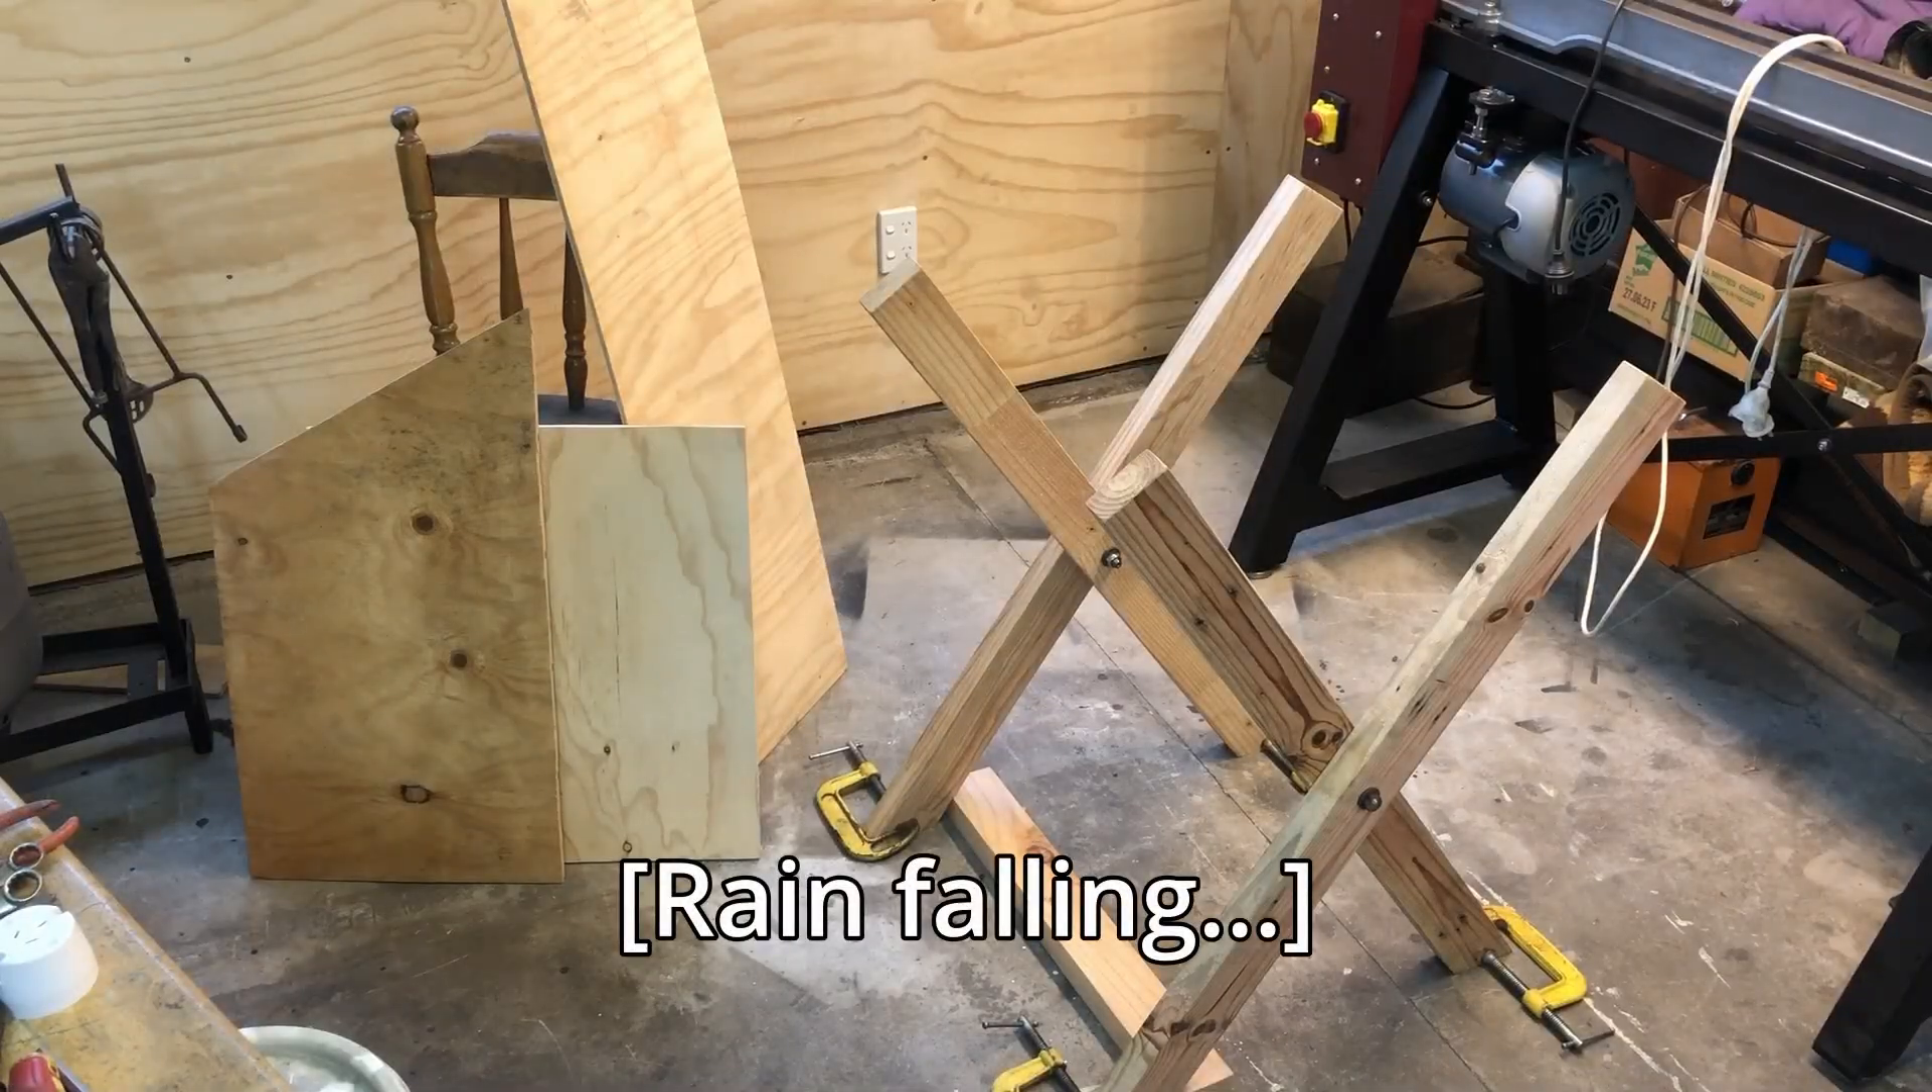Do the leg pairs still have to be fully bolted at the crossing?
No.